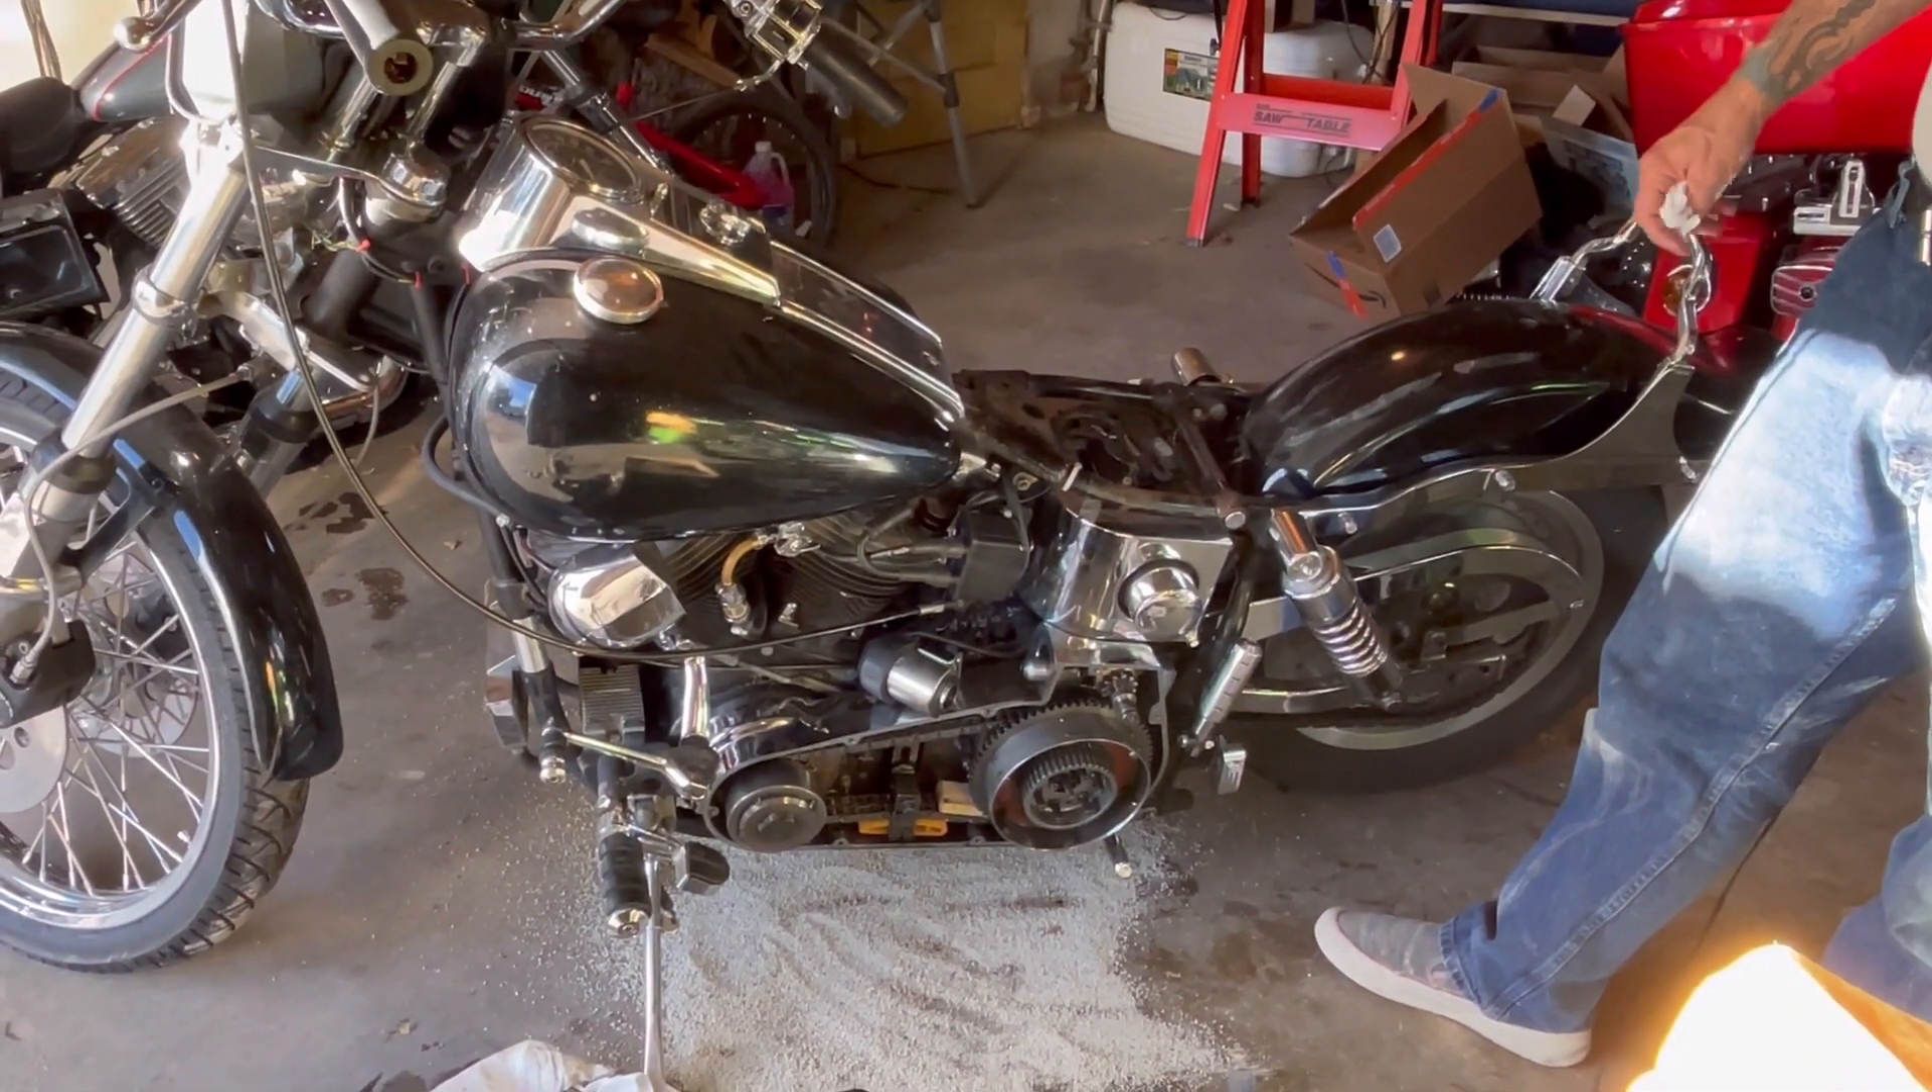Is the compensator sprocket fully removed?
No.